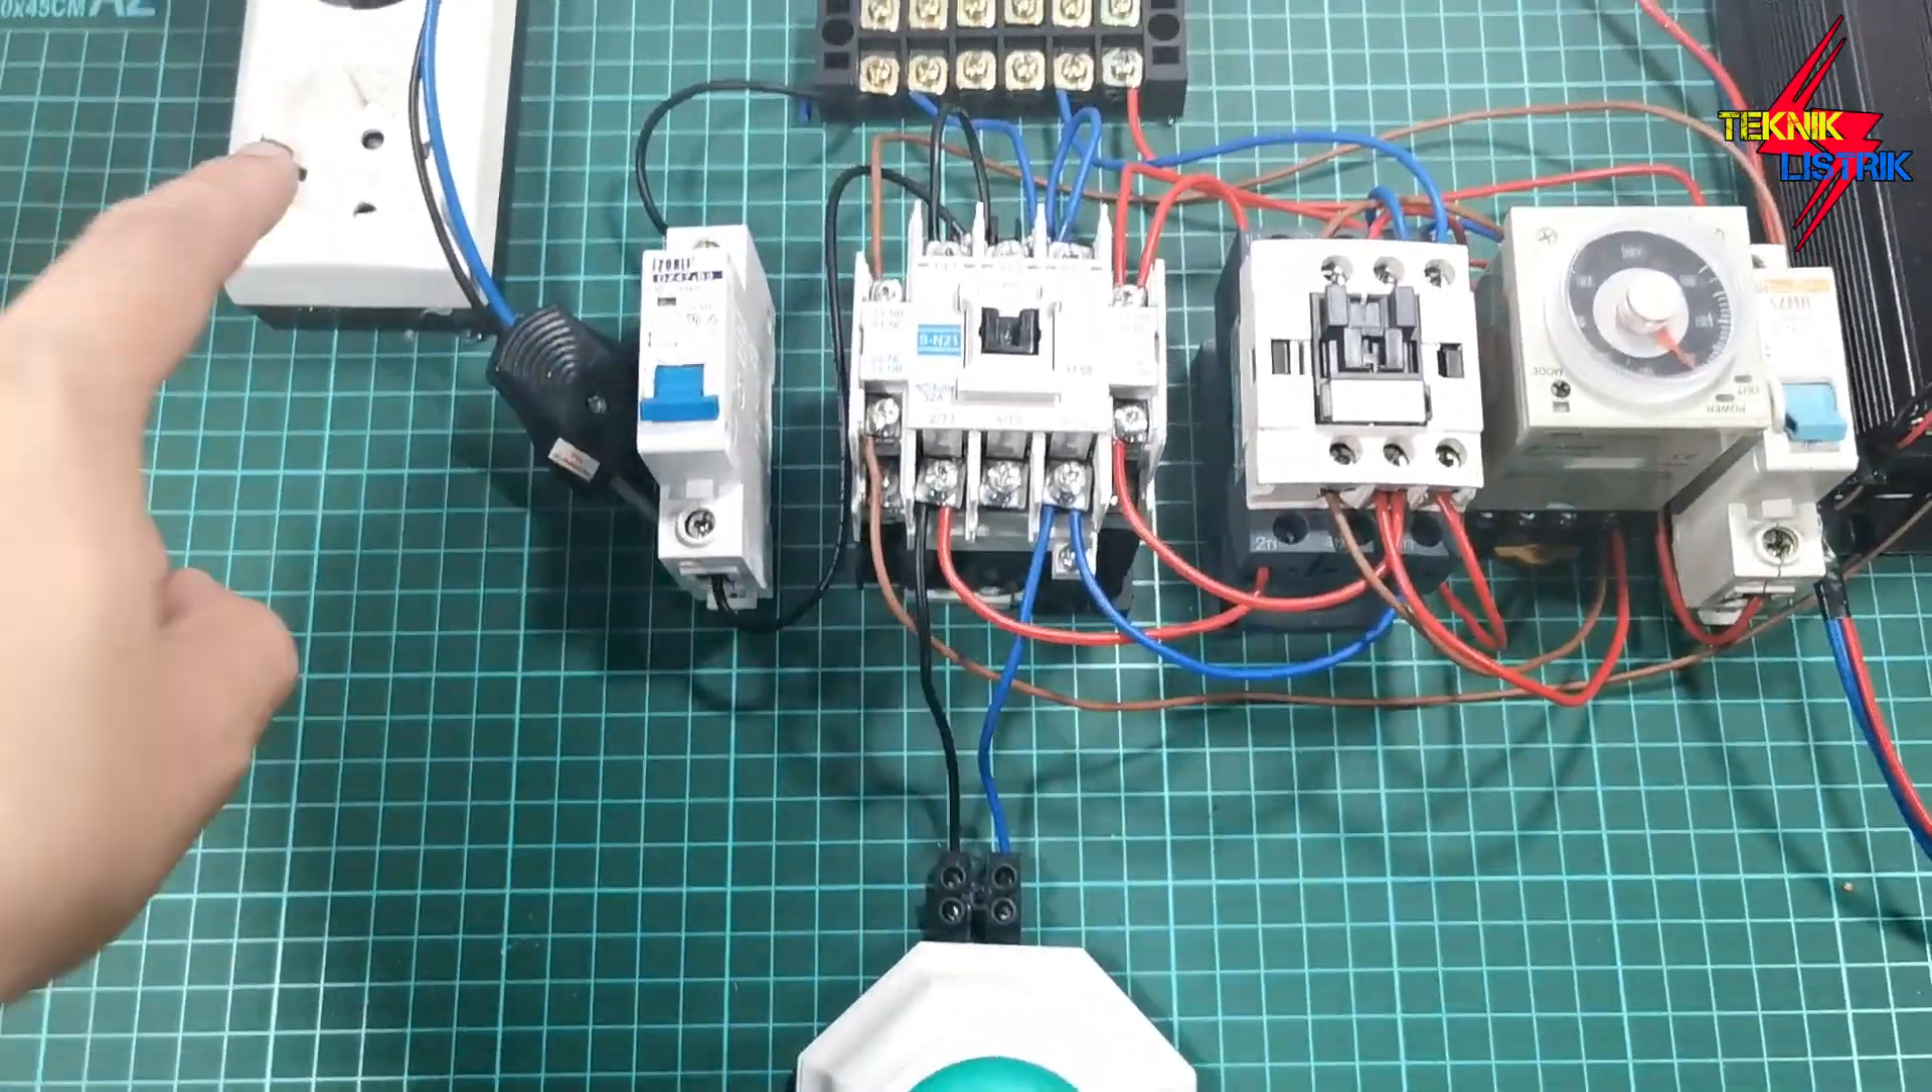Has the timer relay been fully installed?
Yes.